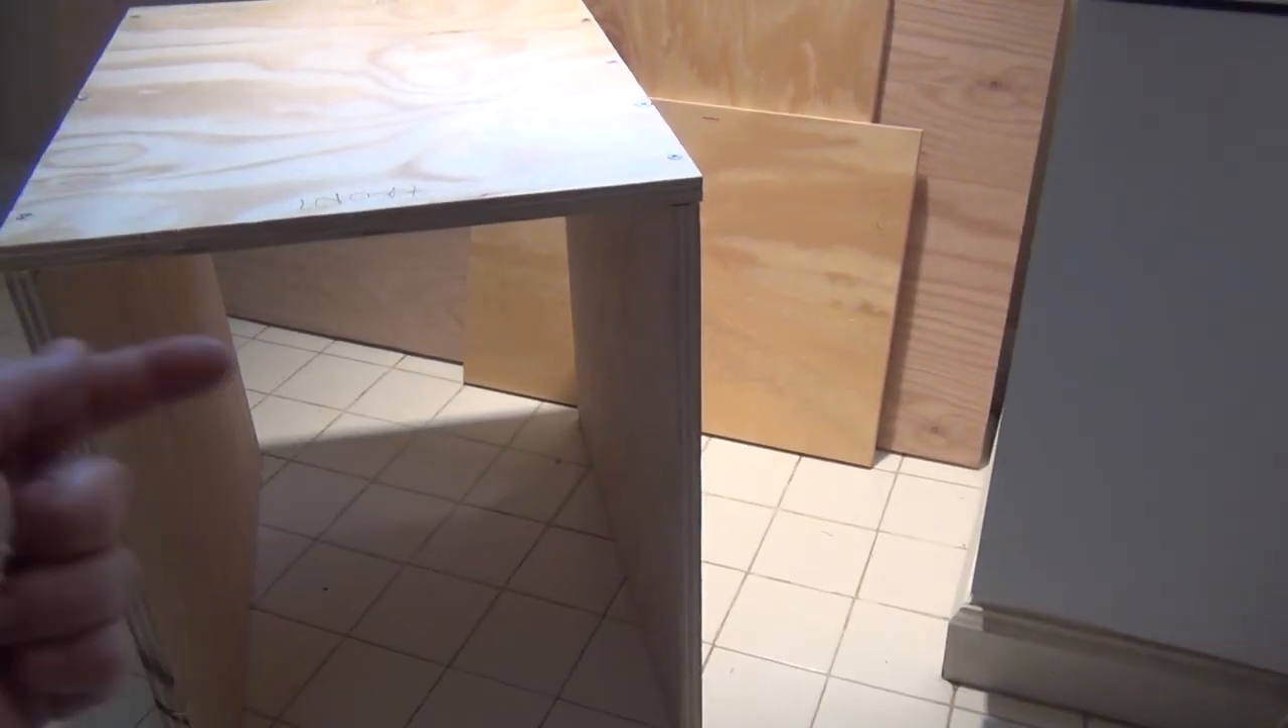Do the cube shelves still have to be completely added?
Yes.